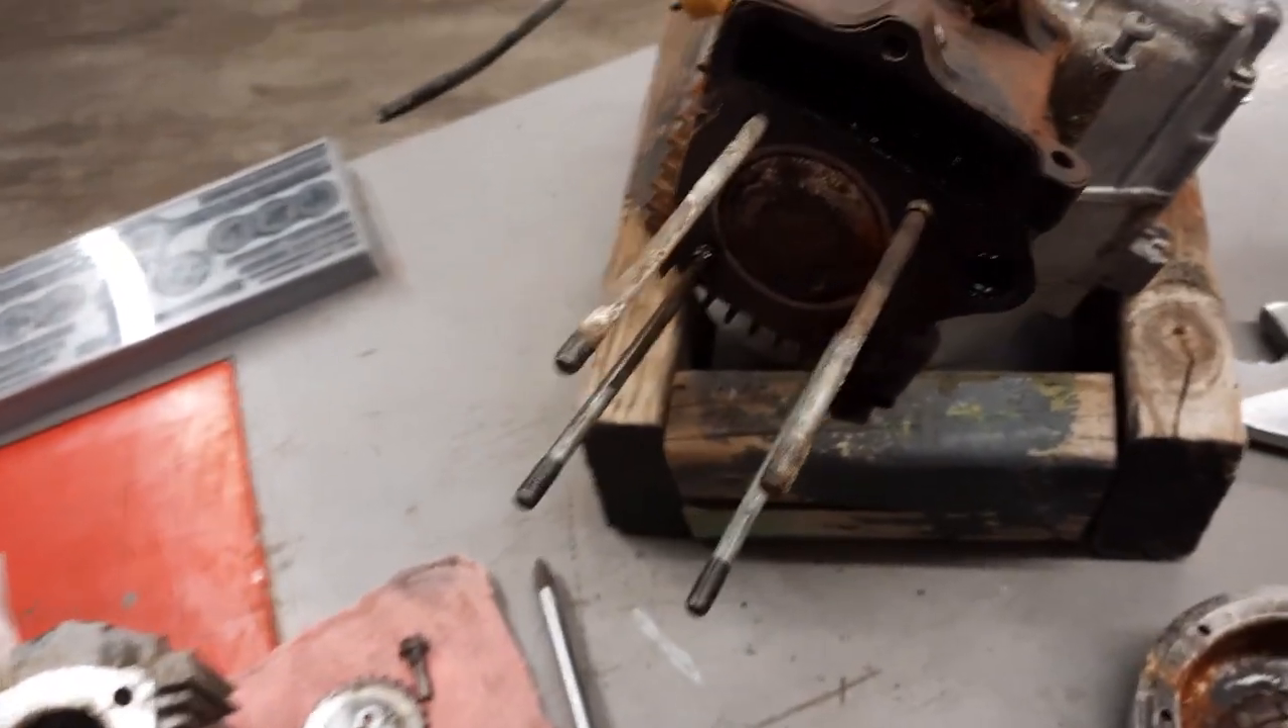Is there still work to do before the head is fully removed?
No.